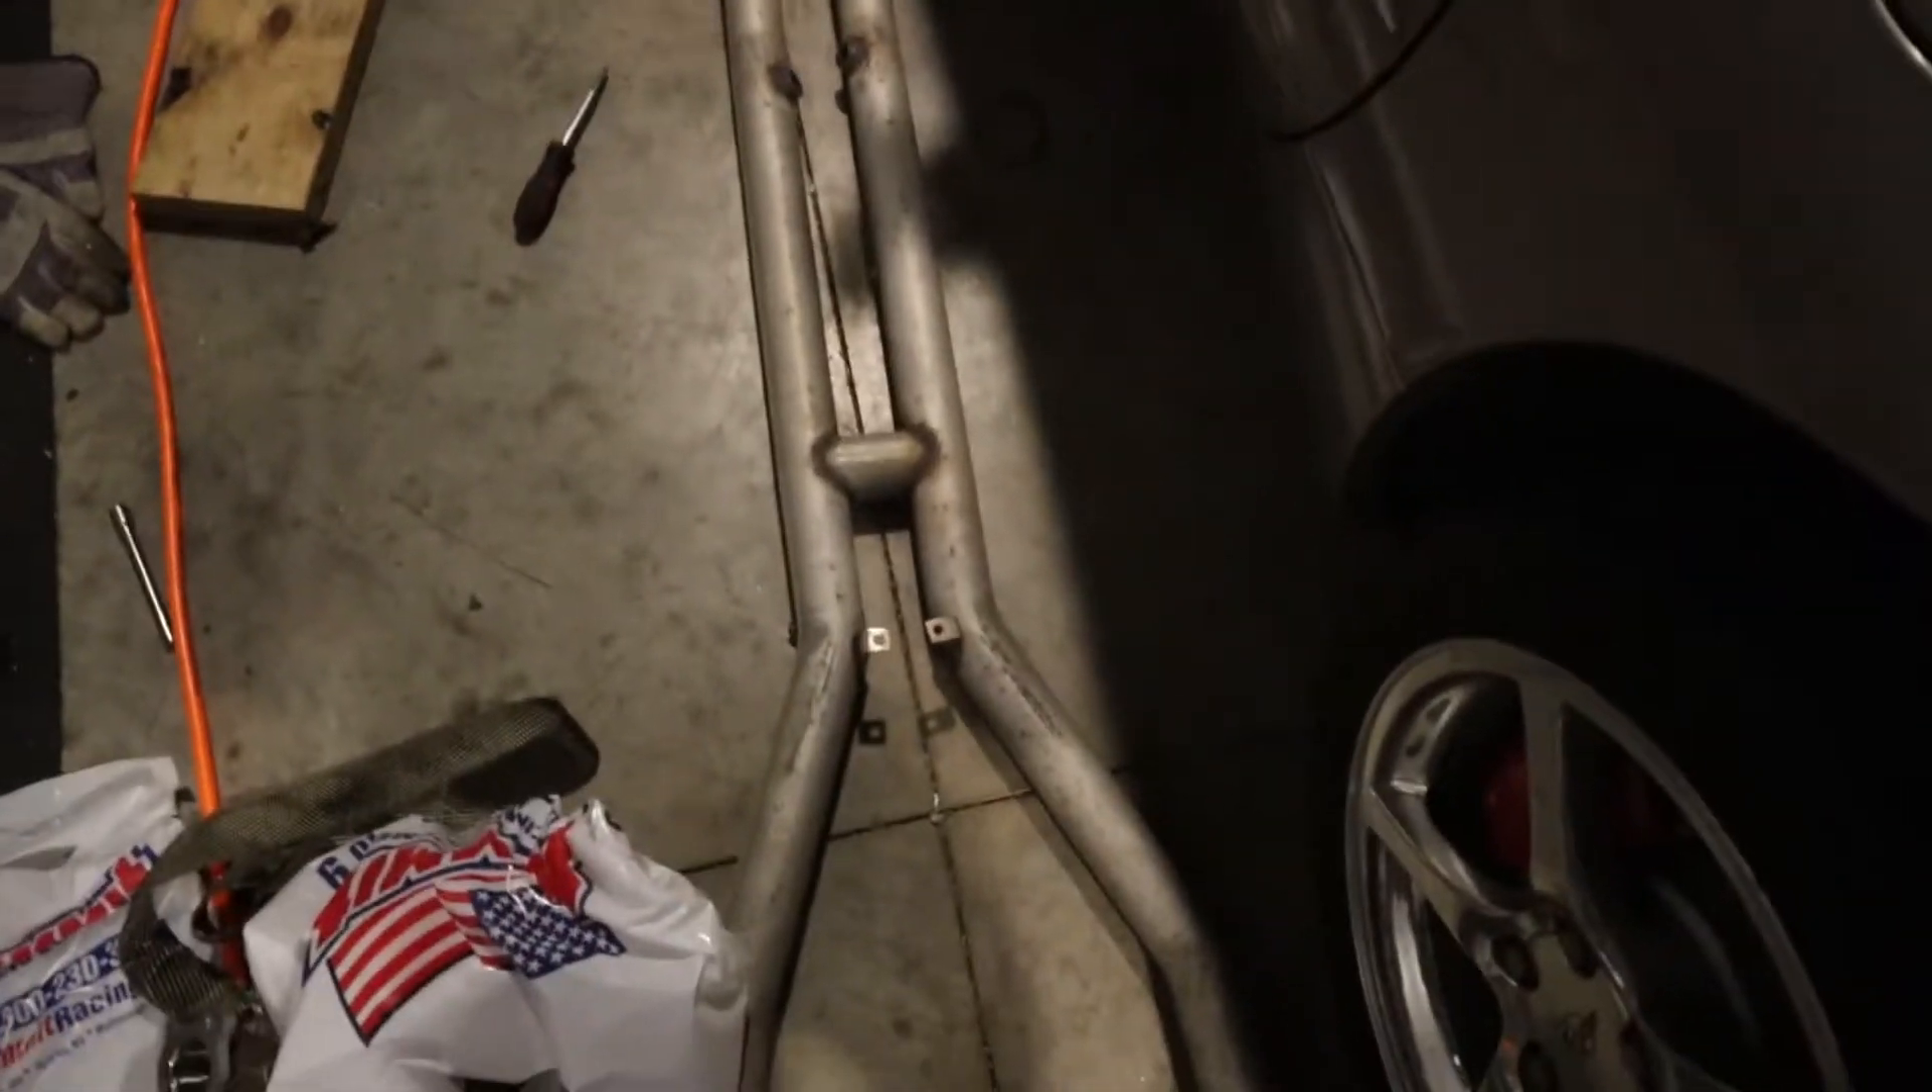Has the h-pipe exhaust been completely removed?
Yes.